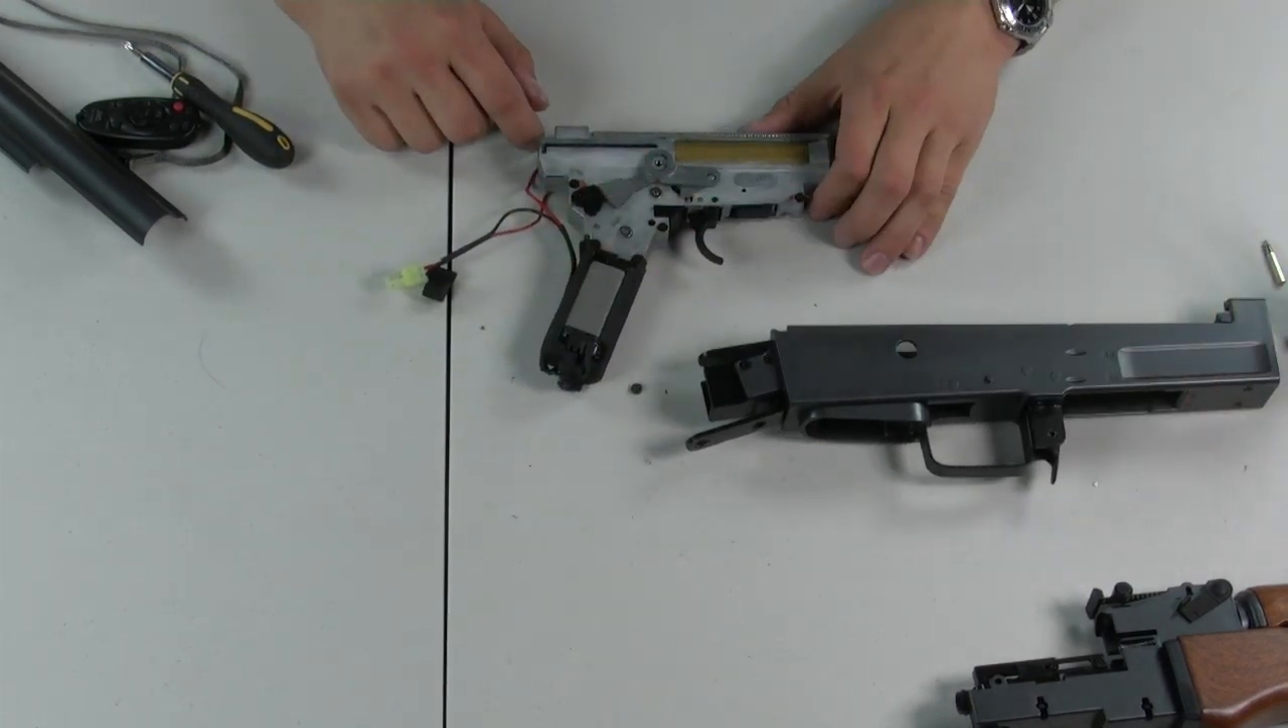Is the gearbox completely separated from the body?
Yes.